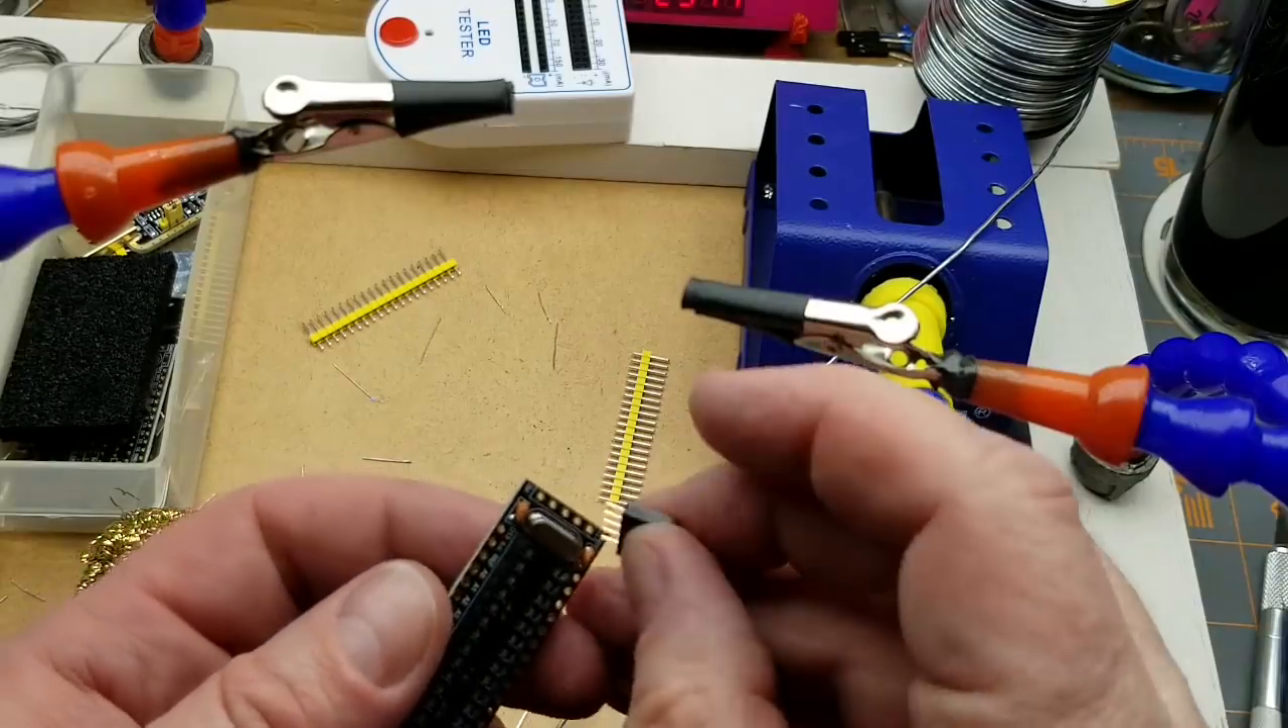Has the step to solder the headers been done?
No.